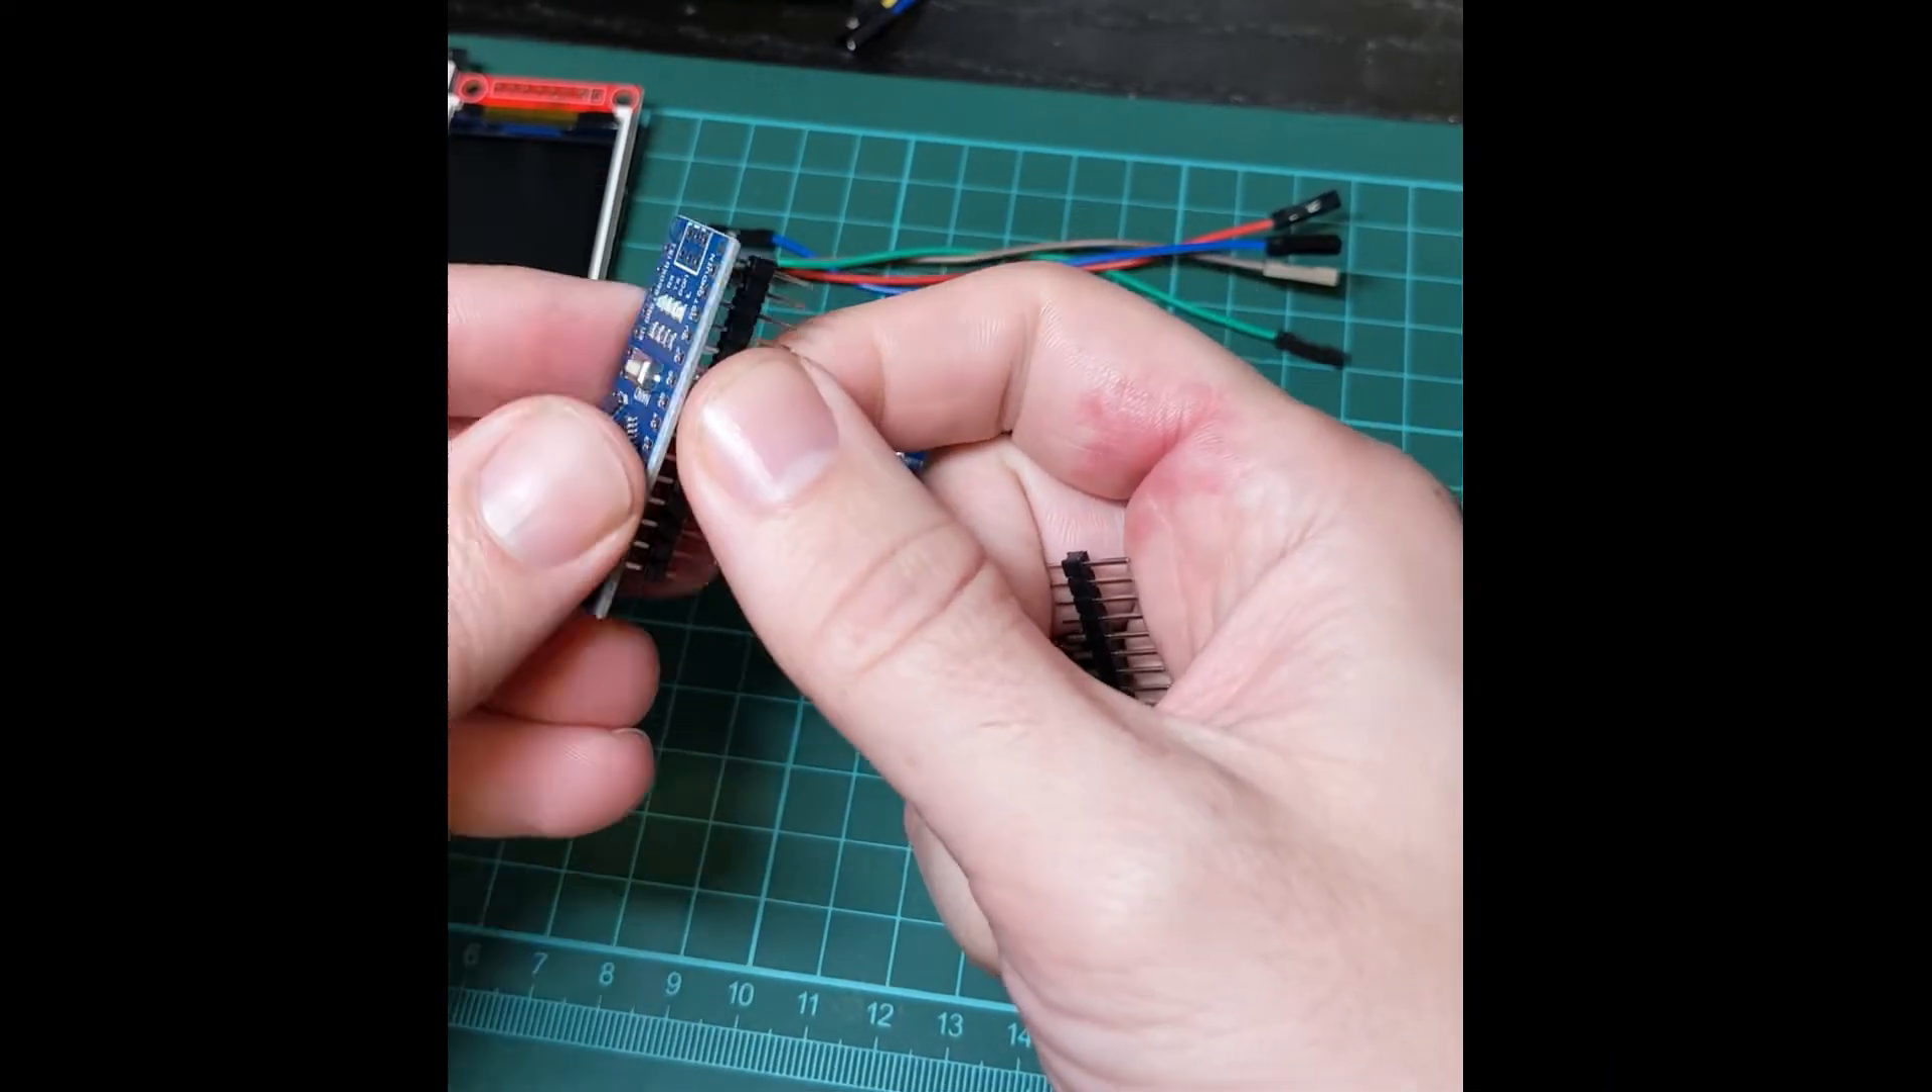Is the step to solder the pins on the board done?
No.